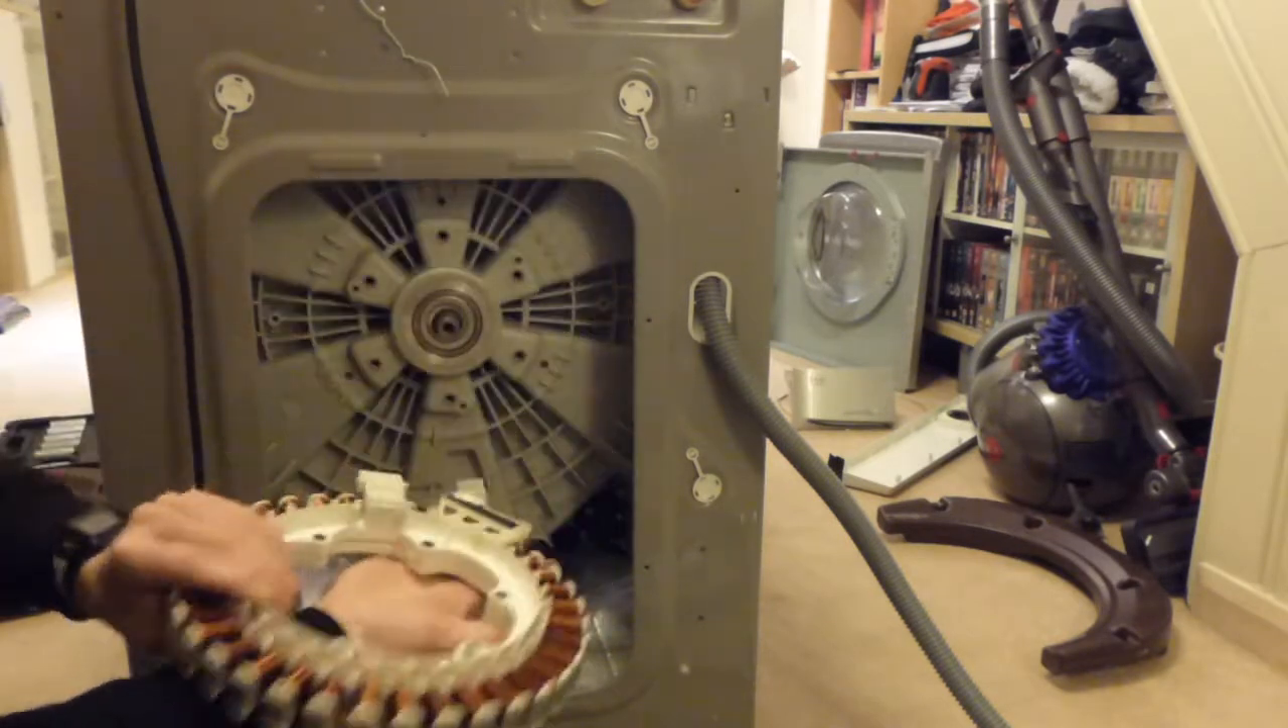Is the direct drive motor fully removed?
Yes.